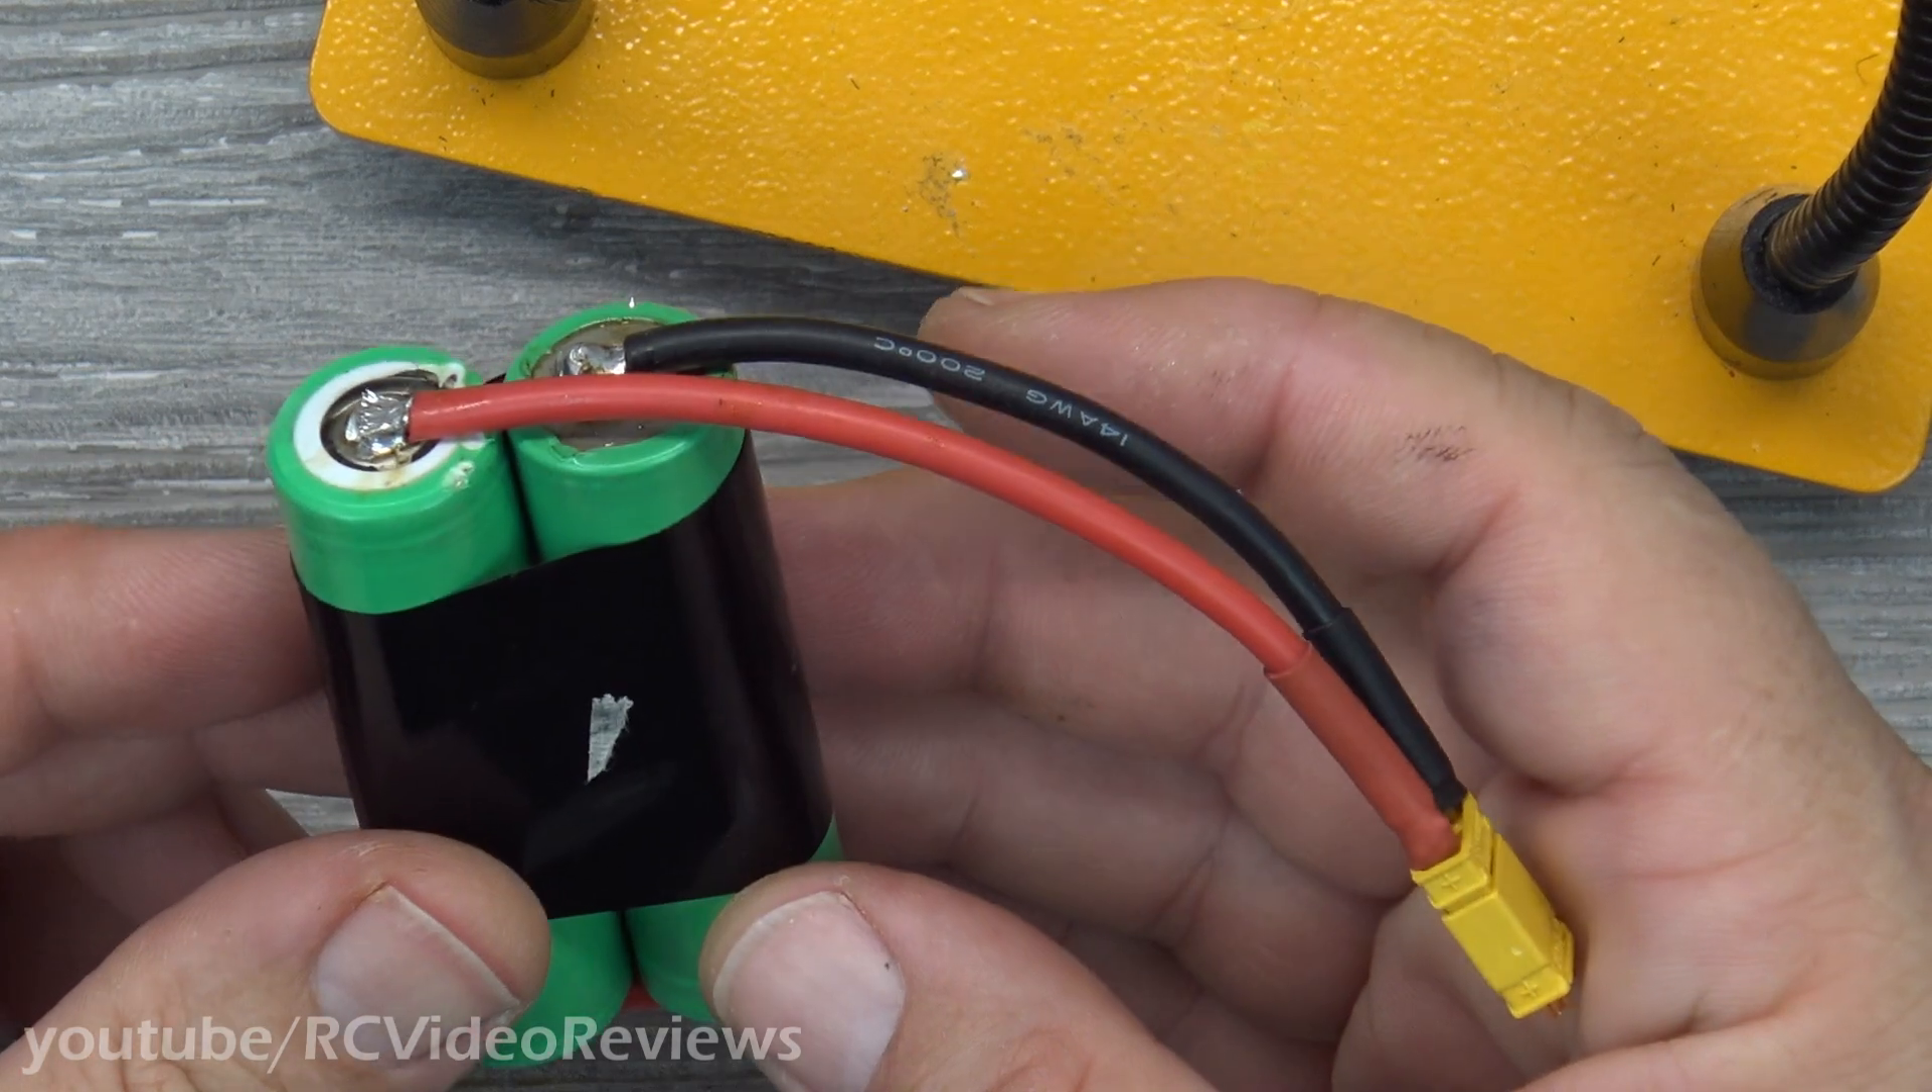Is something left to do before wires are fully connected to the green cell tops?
No.